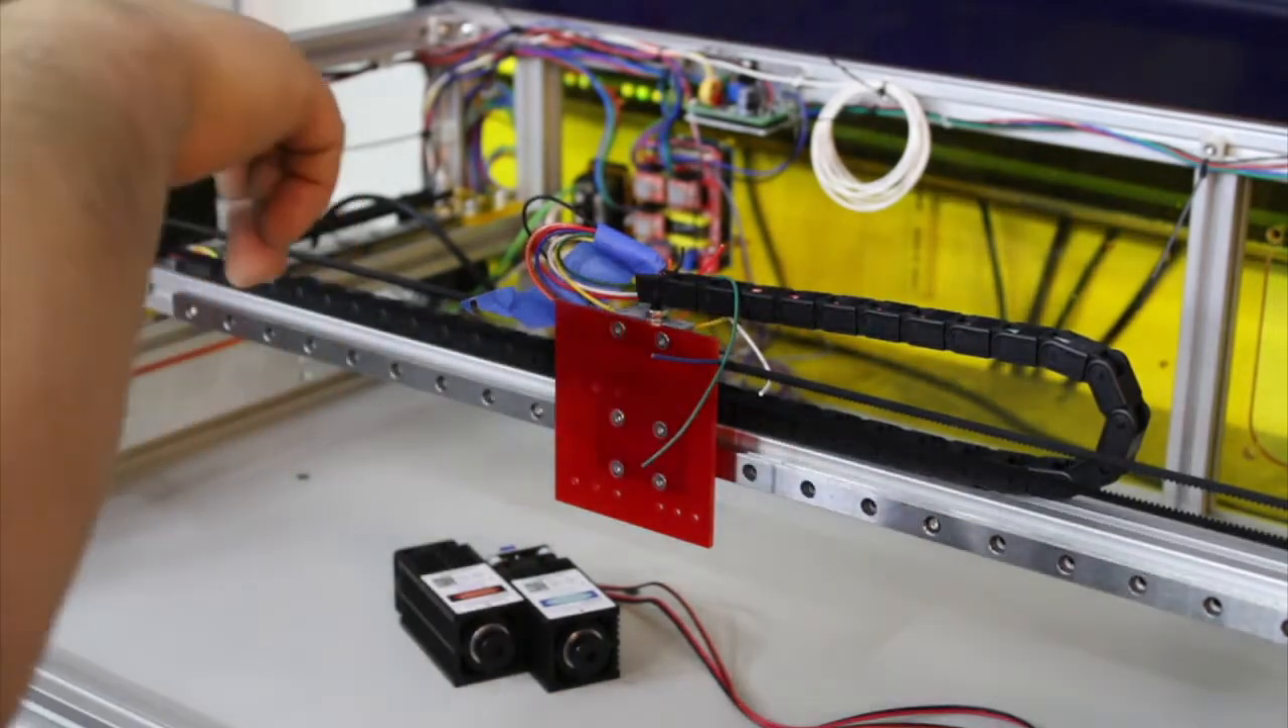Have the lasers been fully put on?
No.